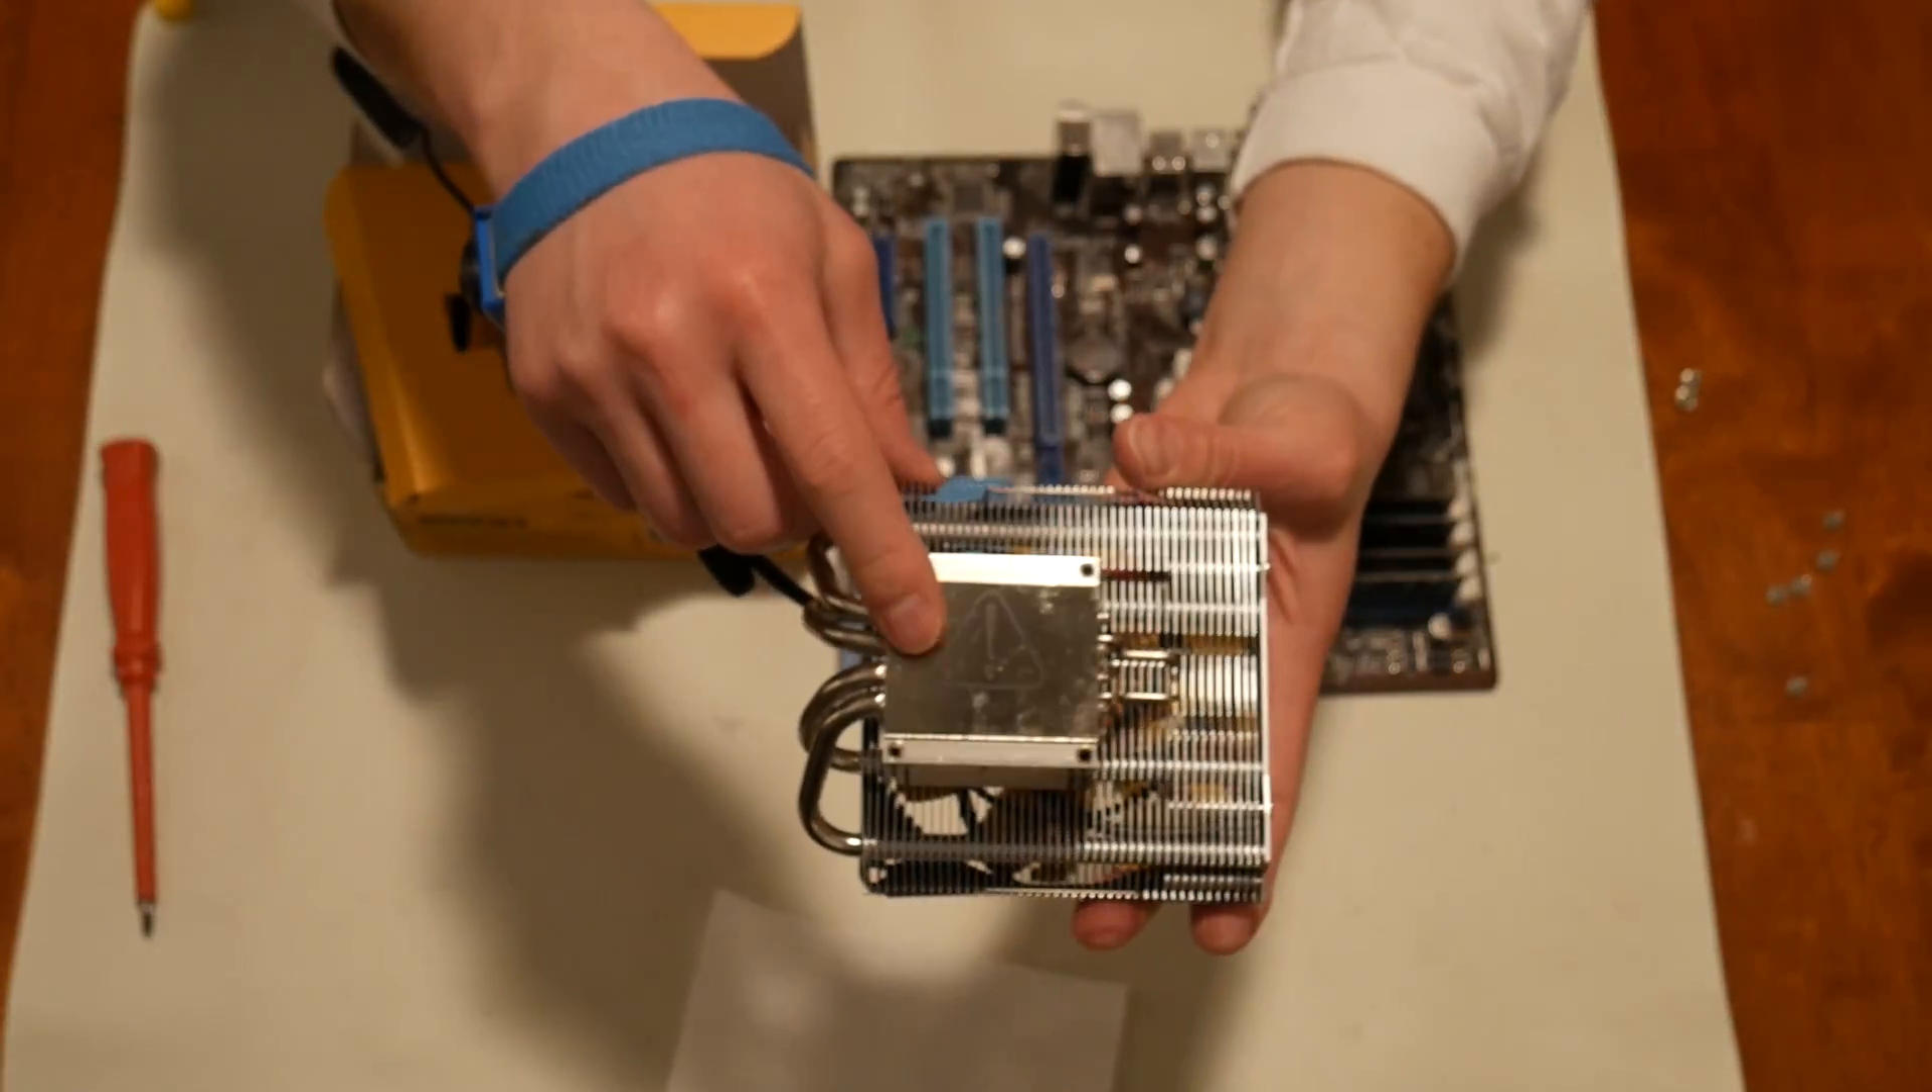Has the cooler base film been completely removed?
No.